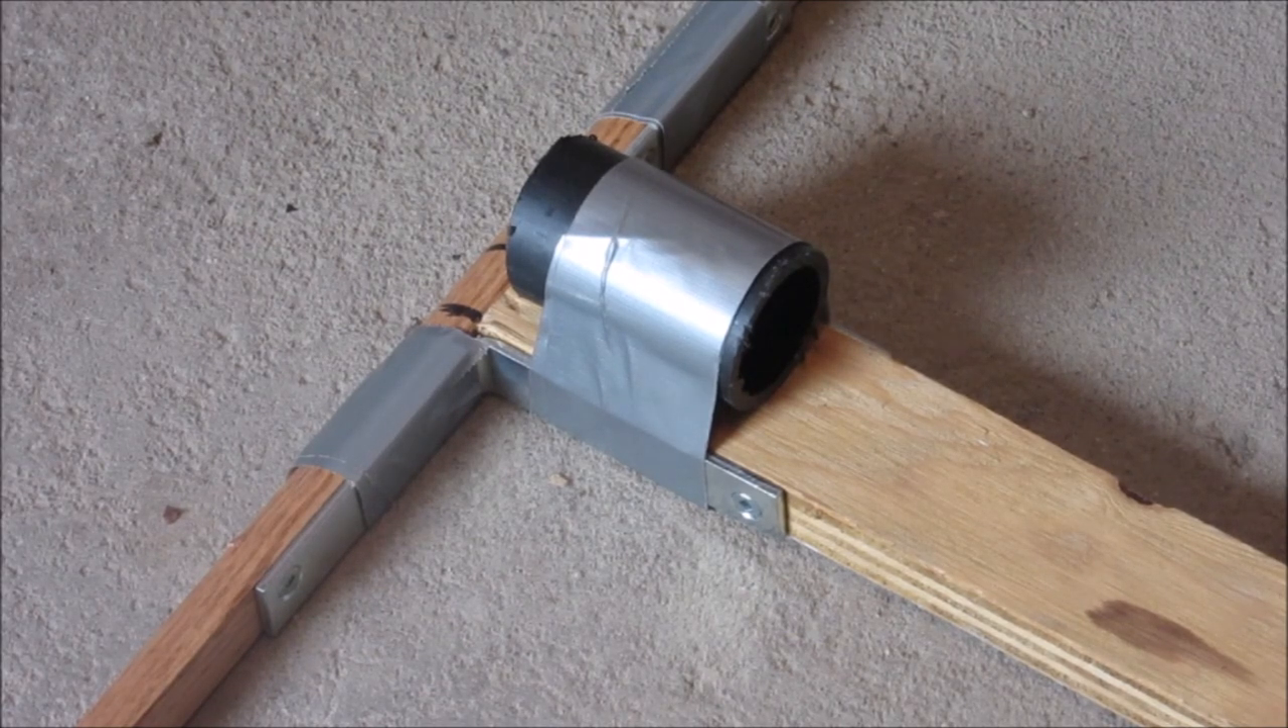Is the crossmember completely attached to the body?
Yes.